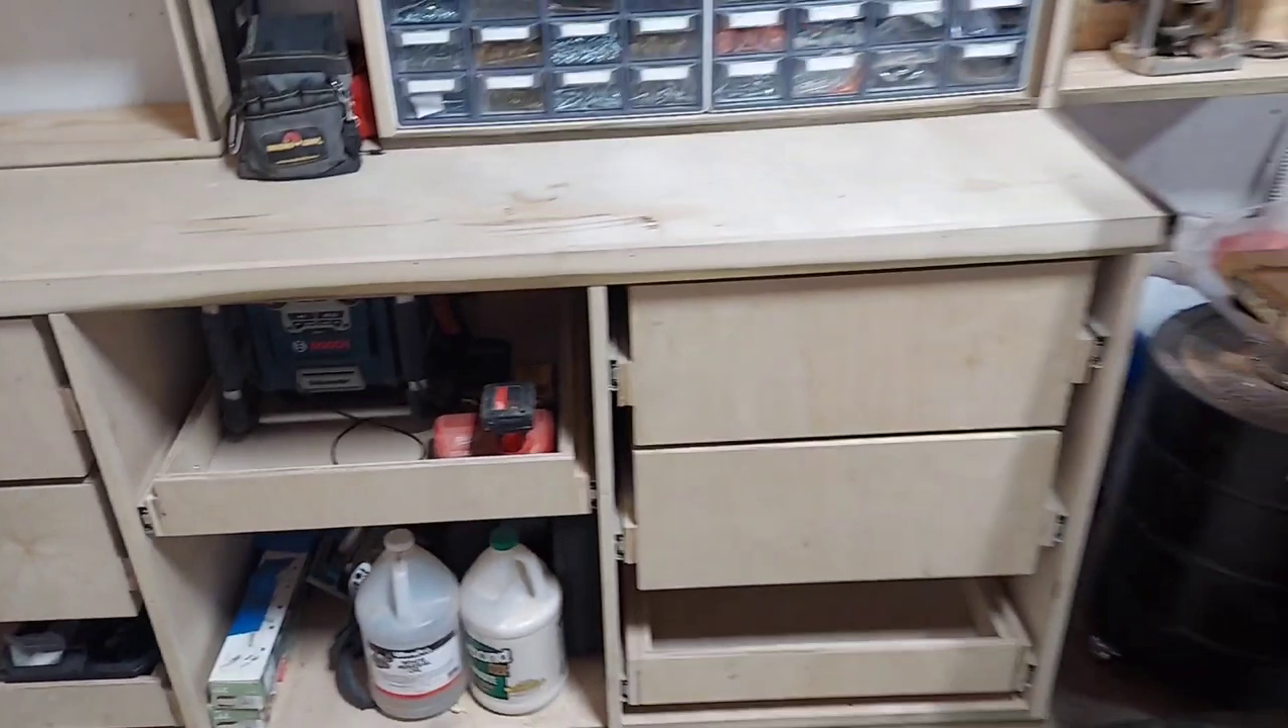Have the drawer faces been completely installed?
No.